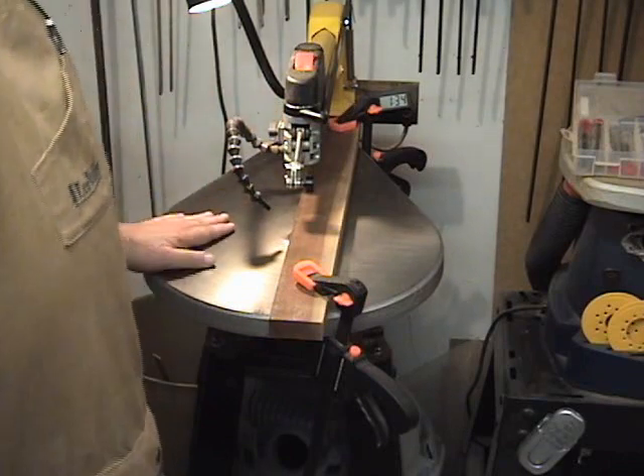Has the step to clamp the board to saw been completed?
Yes.